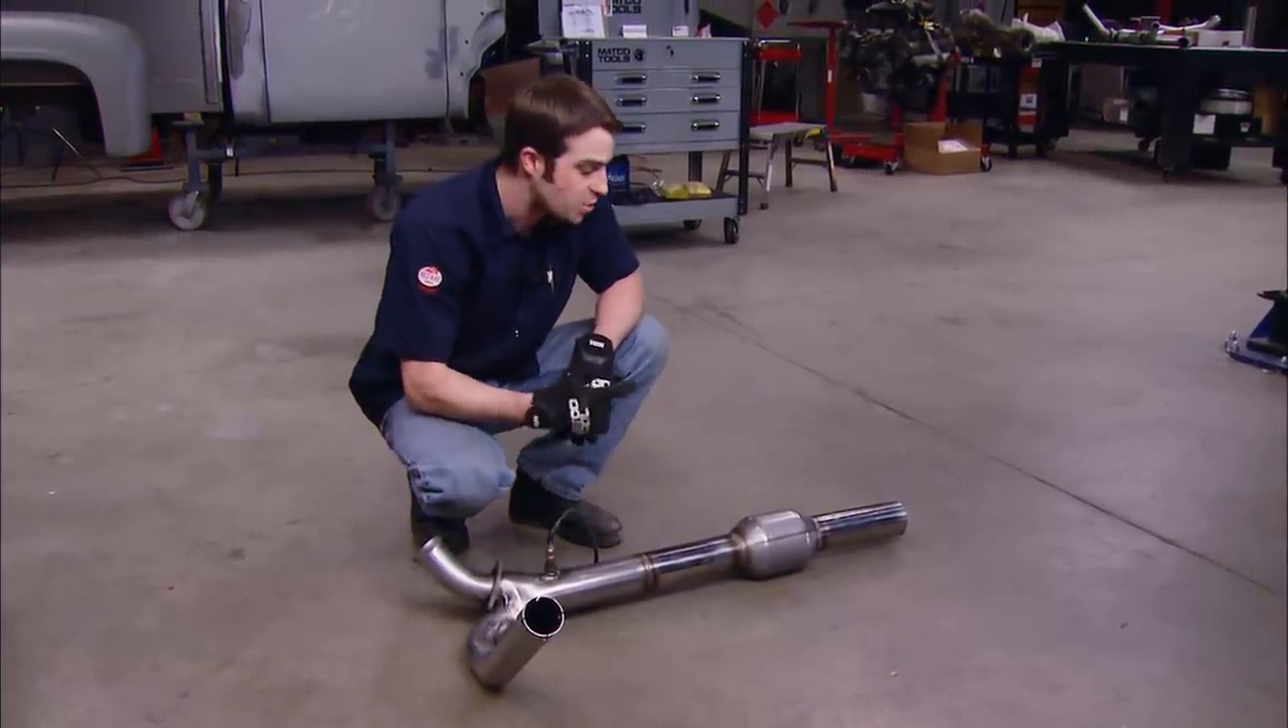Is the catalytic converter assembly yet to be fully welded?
No.